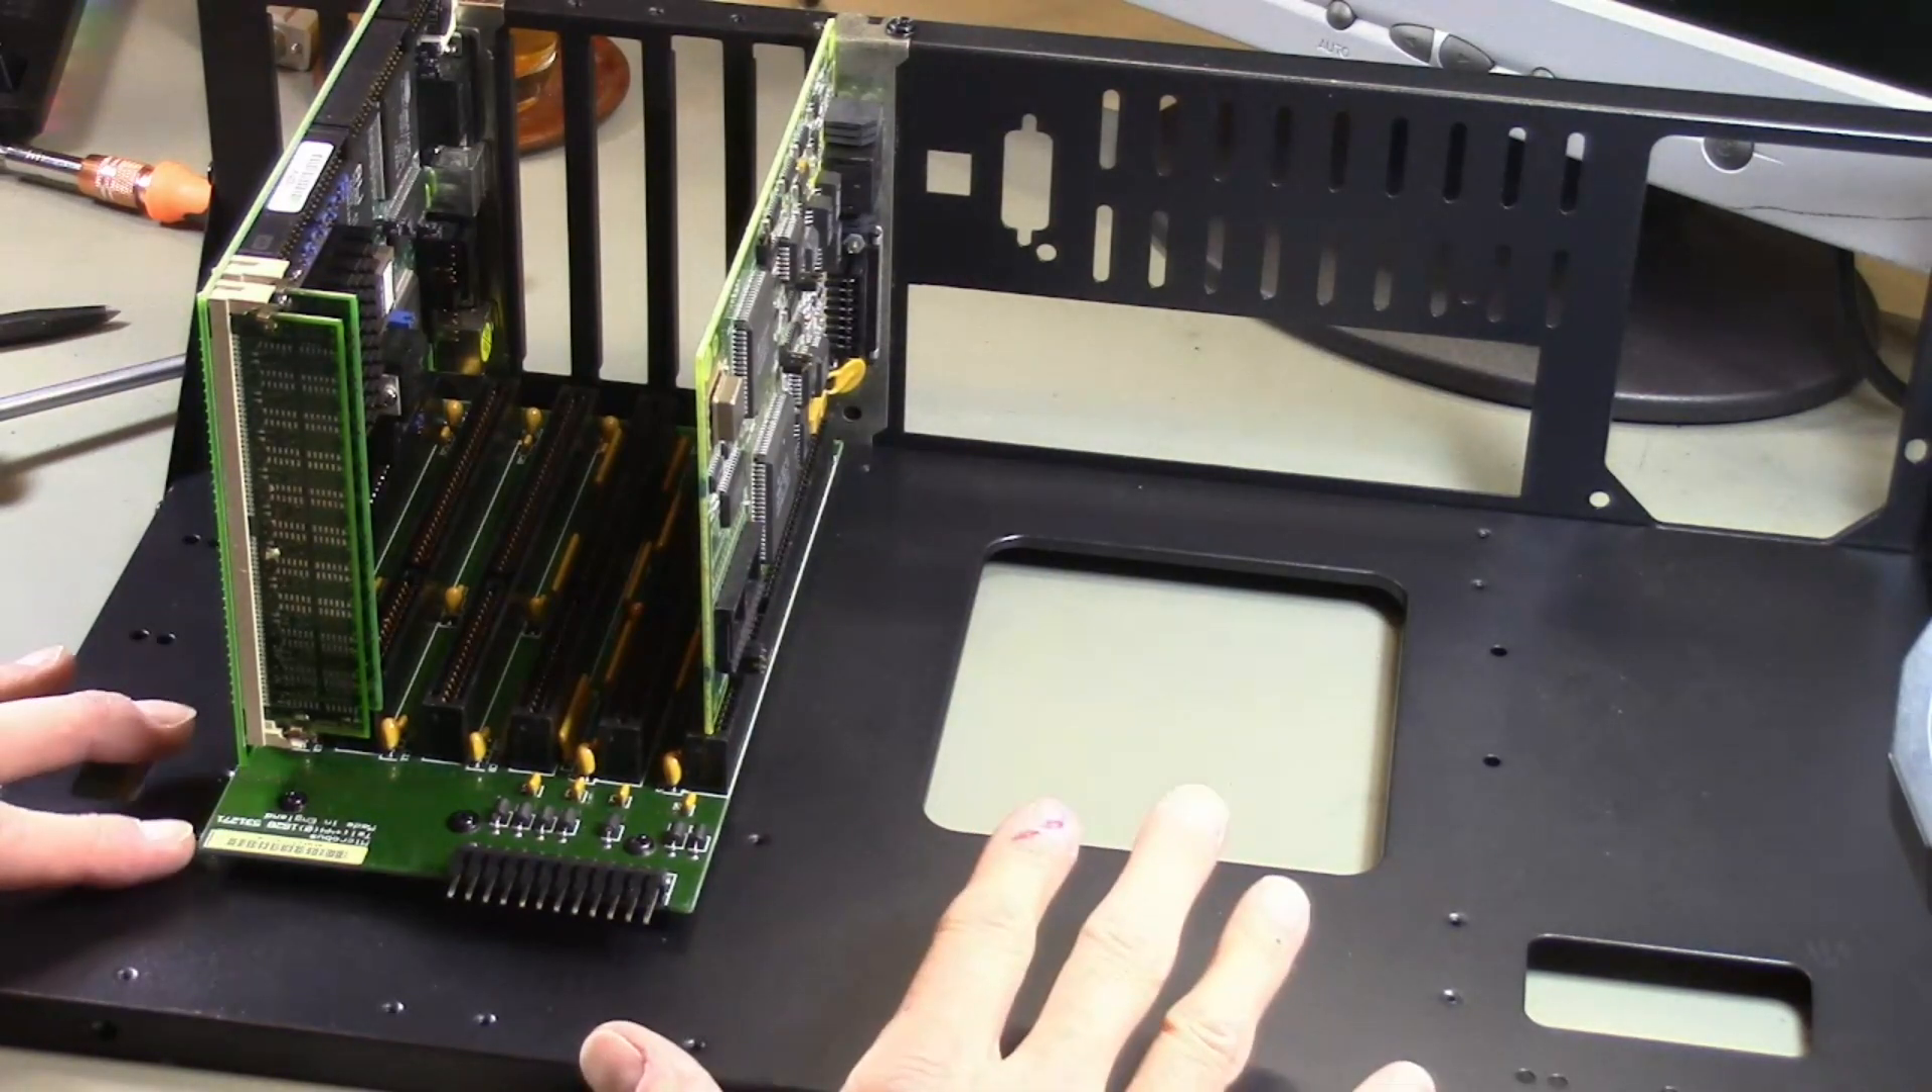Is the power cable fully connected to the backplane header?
No.